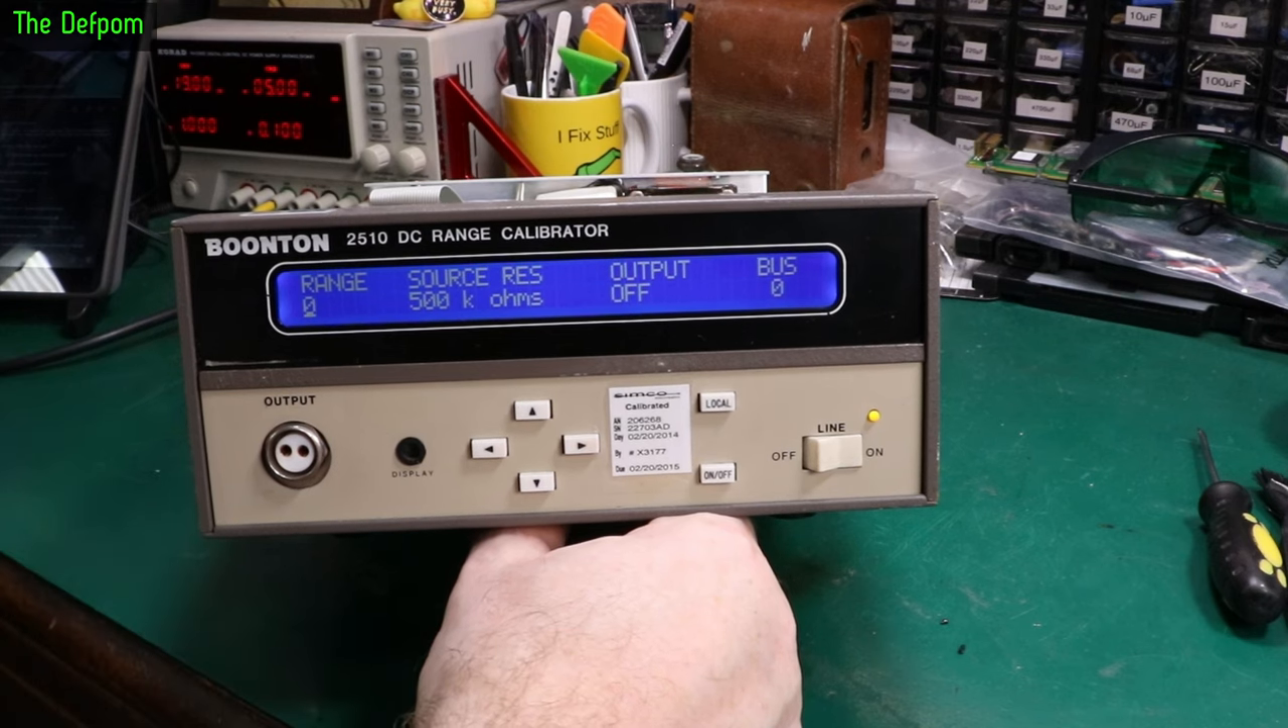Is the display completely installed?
Yes.